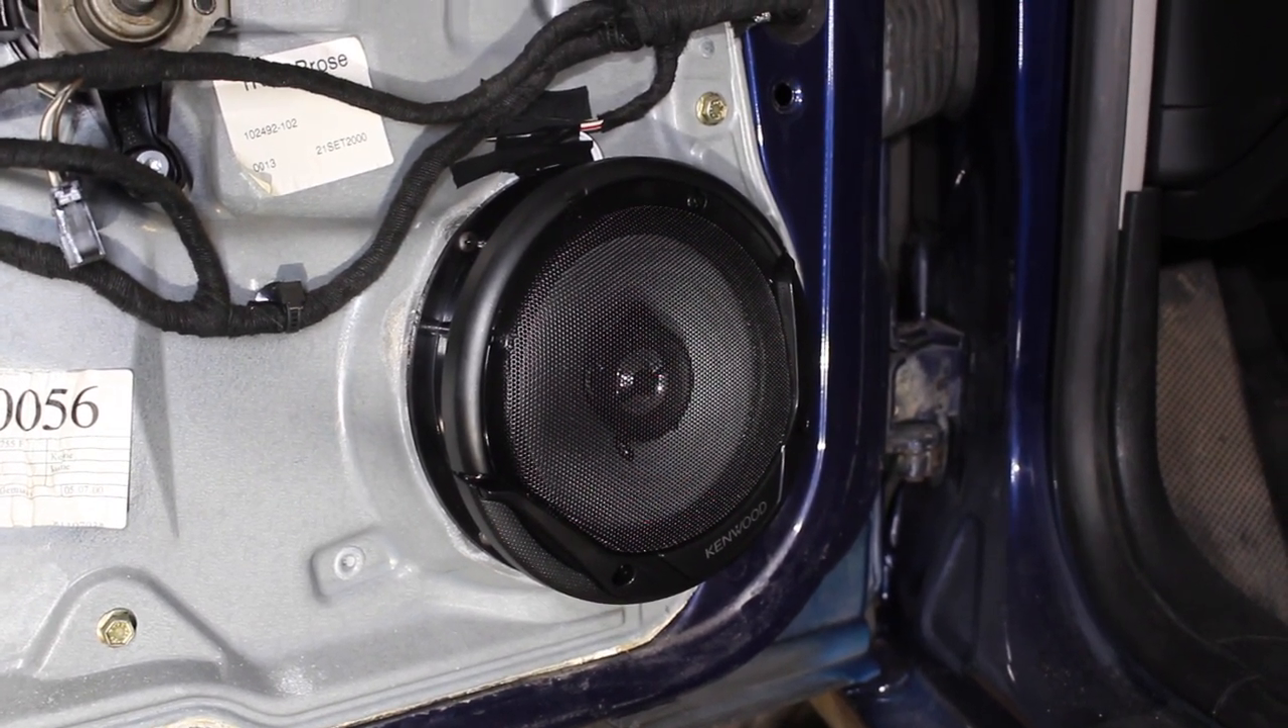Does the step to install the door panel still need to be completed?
Yes.